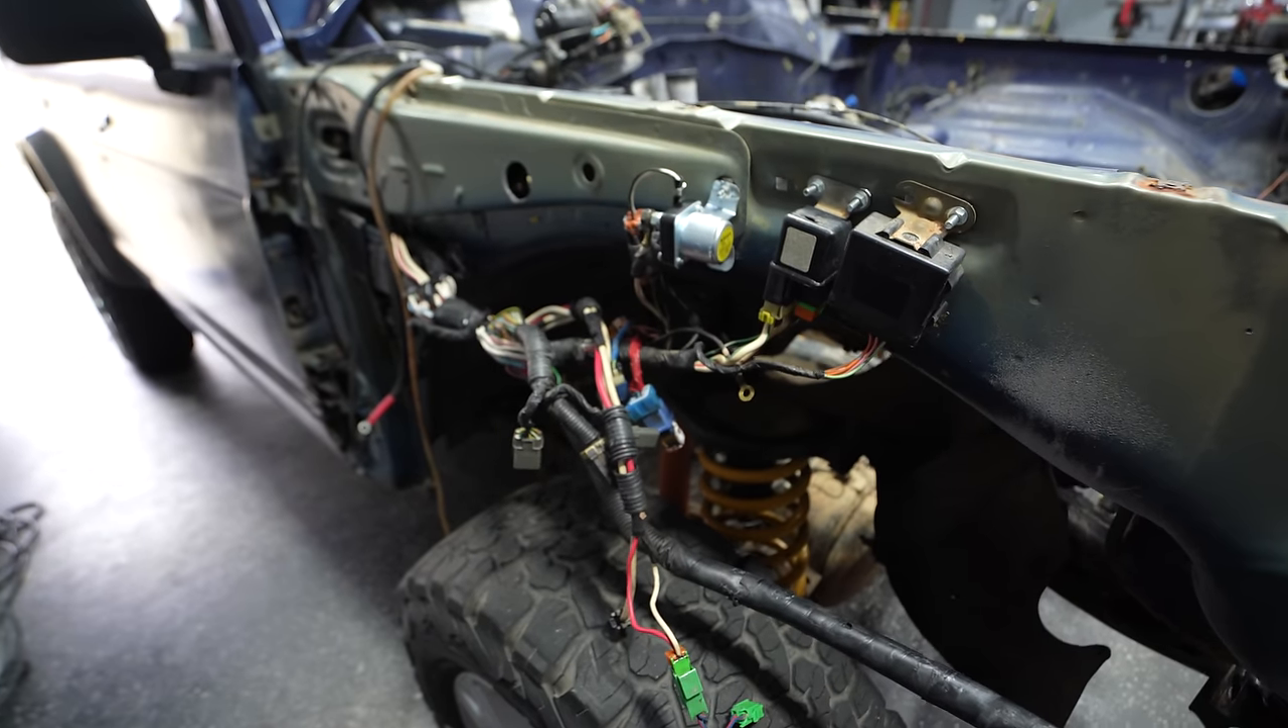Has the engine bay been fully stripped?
No.